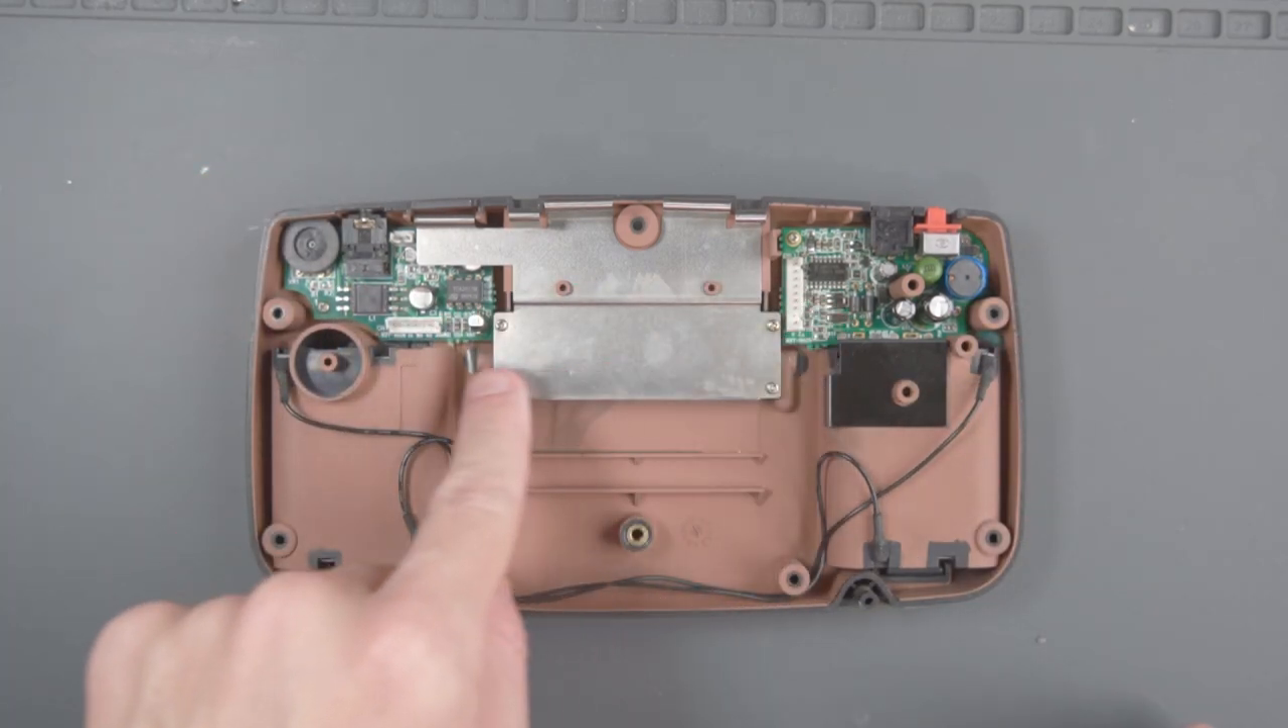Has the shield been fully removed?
No.